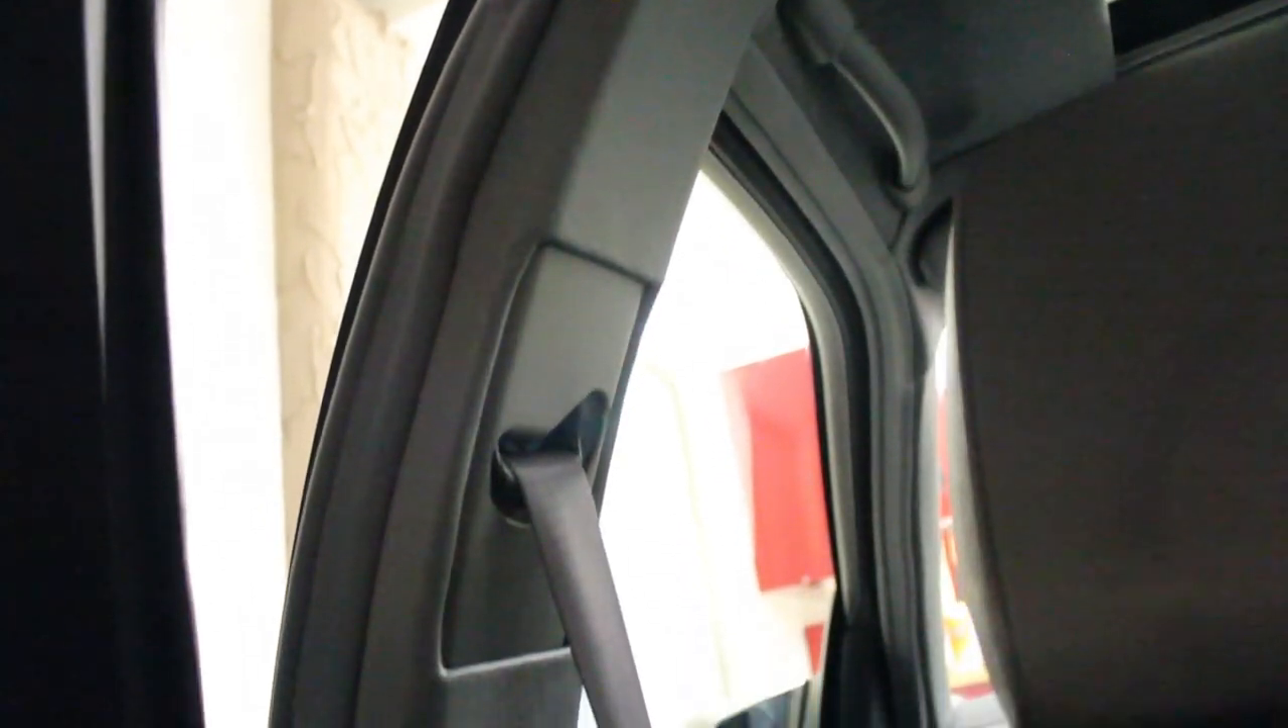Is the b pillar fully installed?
Yes.